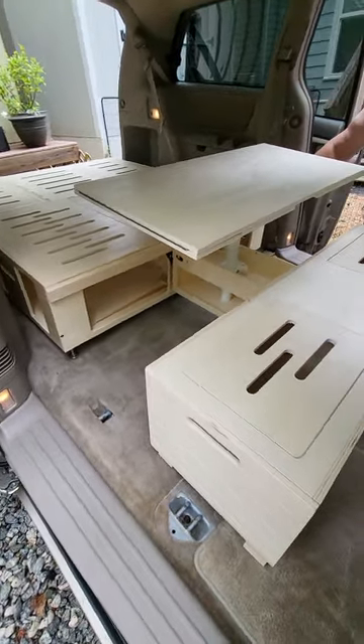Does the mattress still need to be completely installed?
Yes.